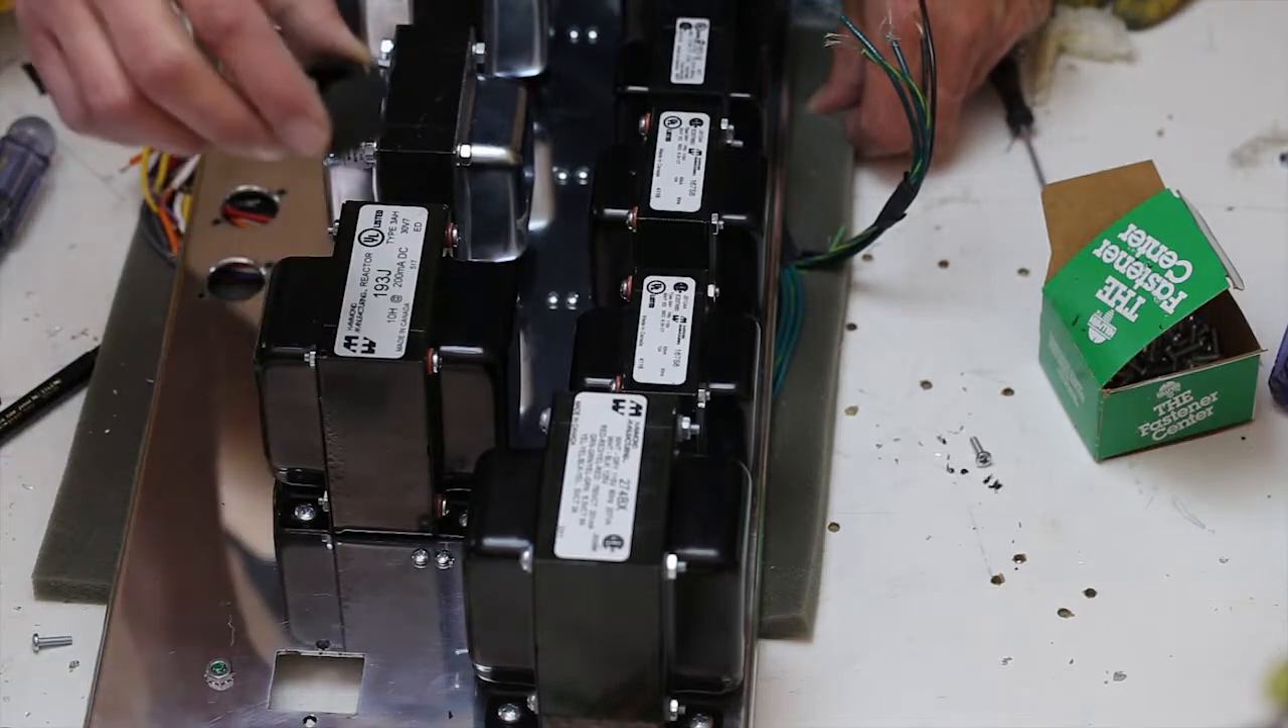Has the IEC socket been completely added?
No.